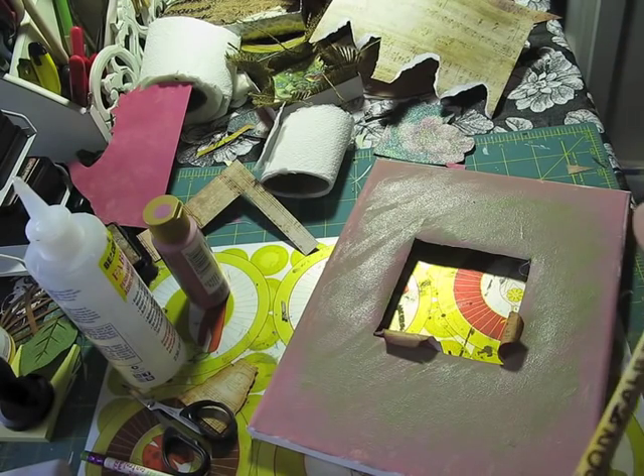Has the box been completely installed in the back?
No.